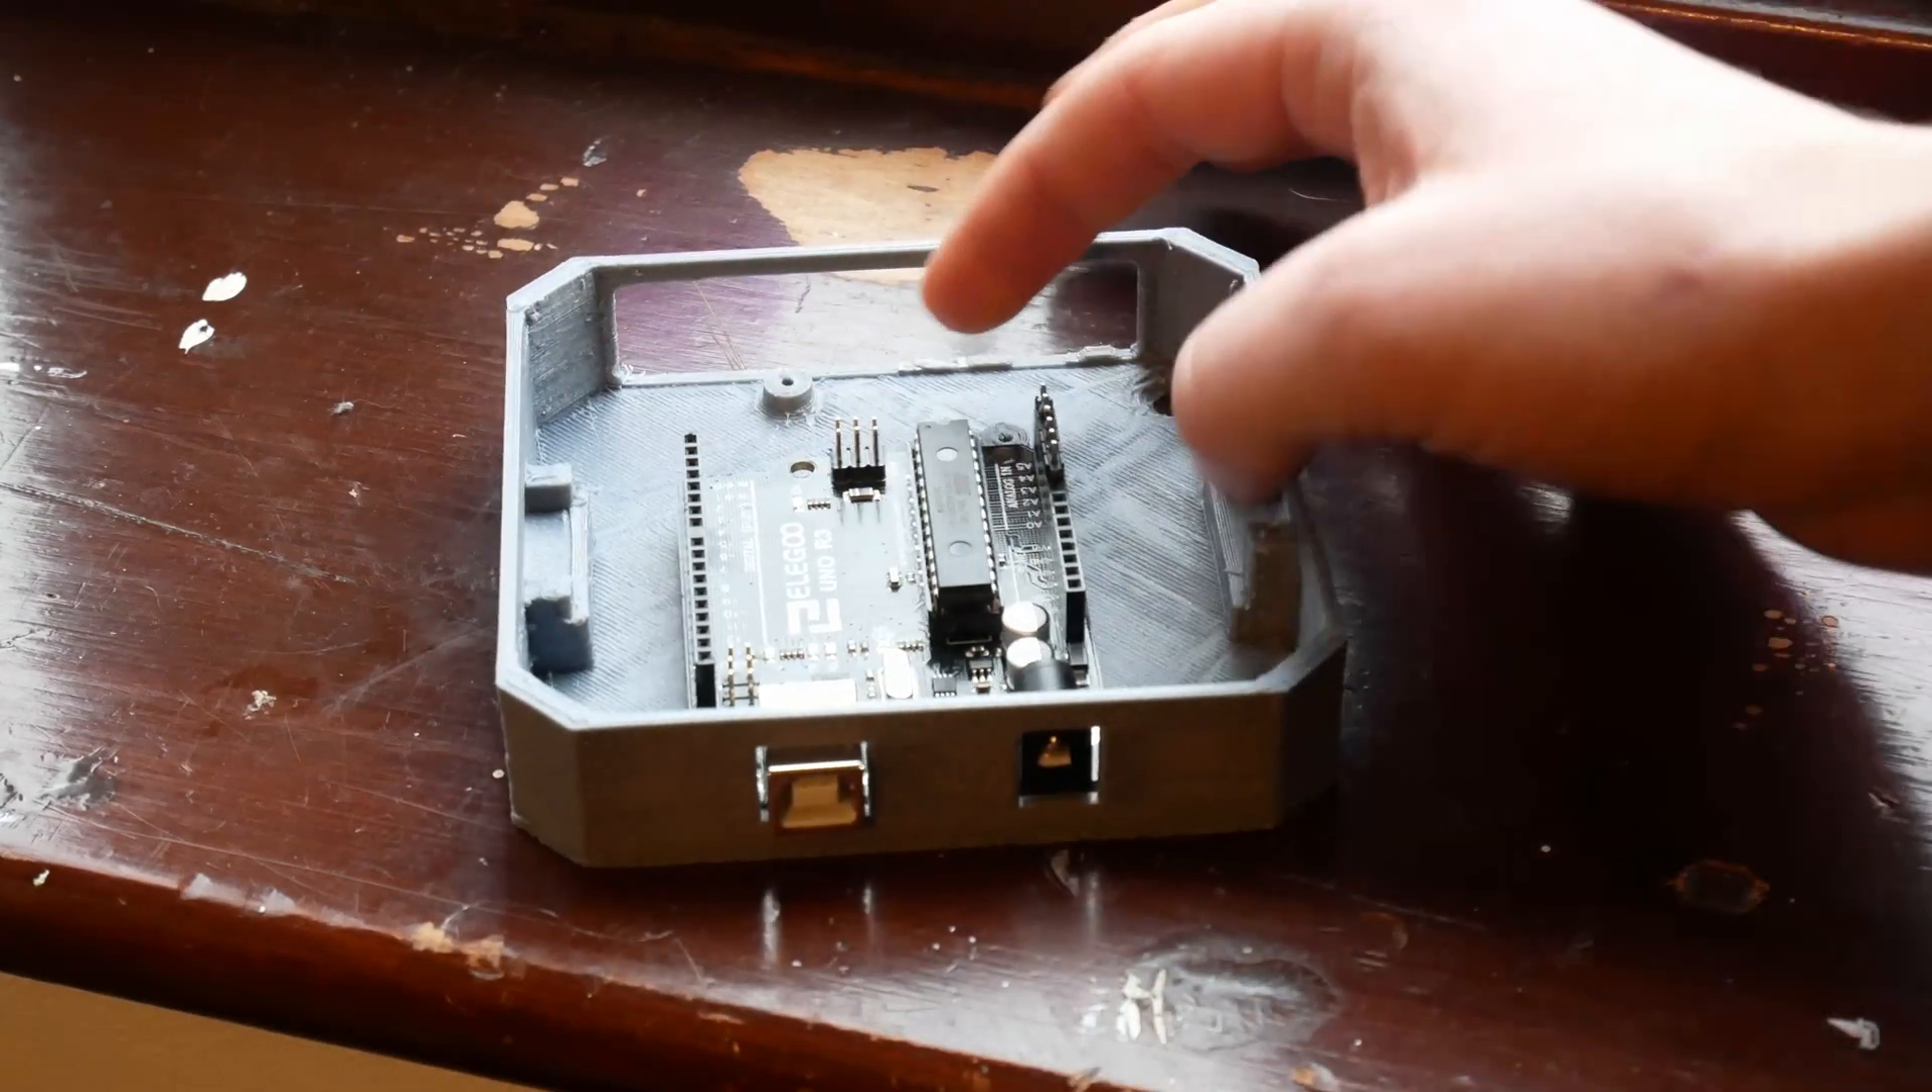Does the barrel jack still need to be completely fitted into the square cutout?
No.